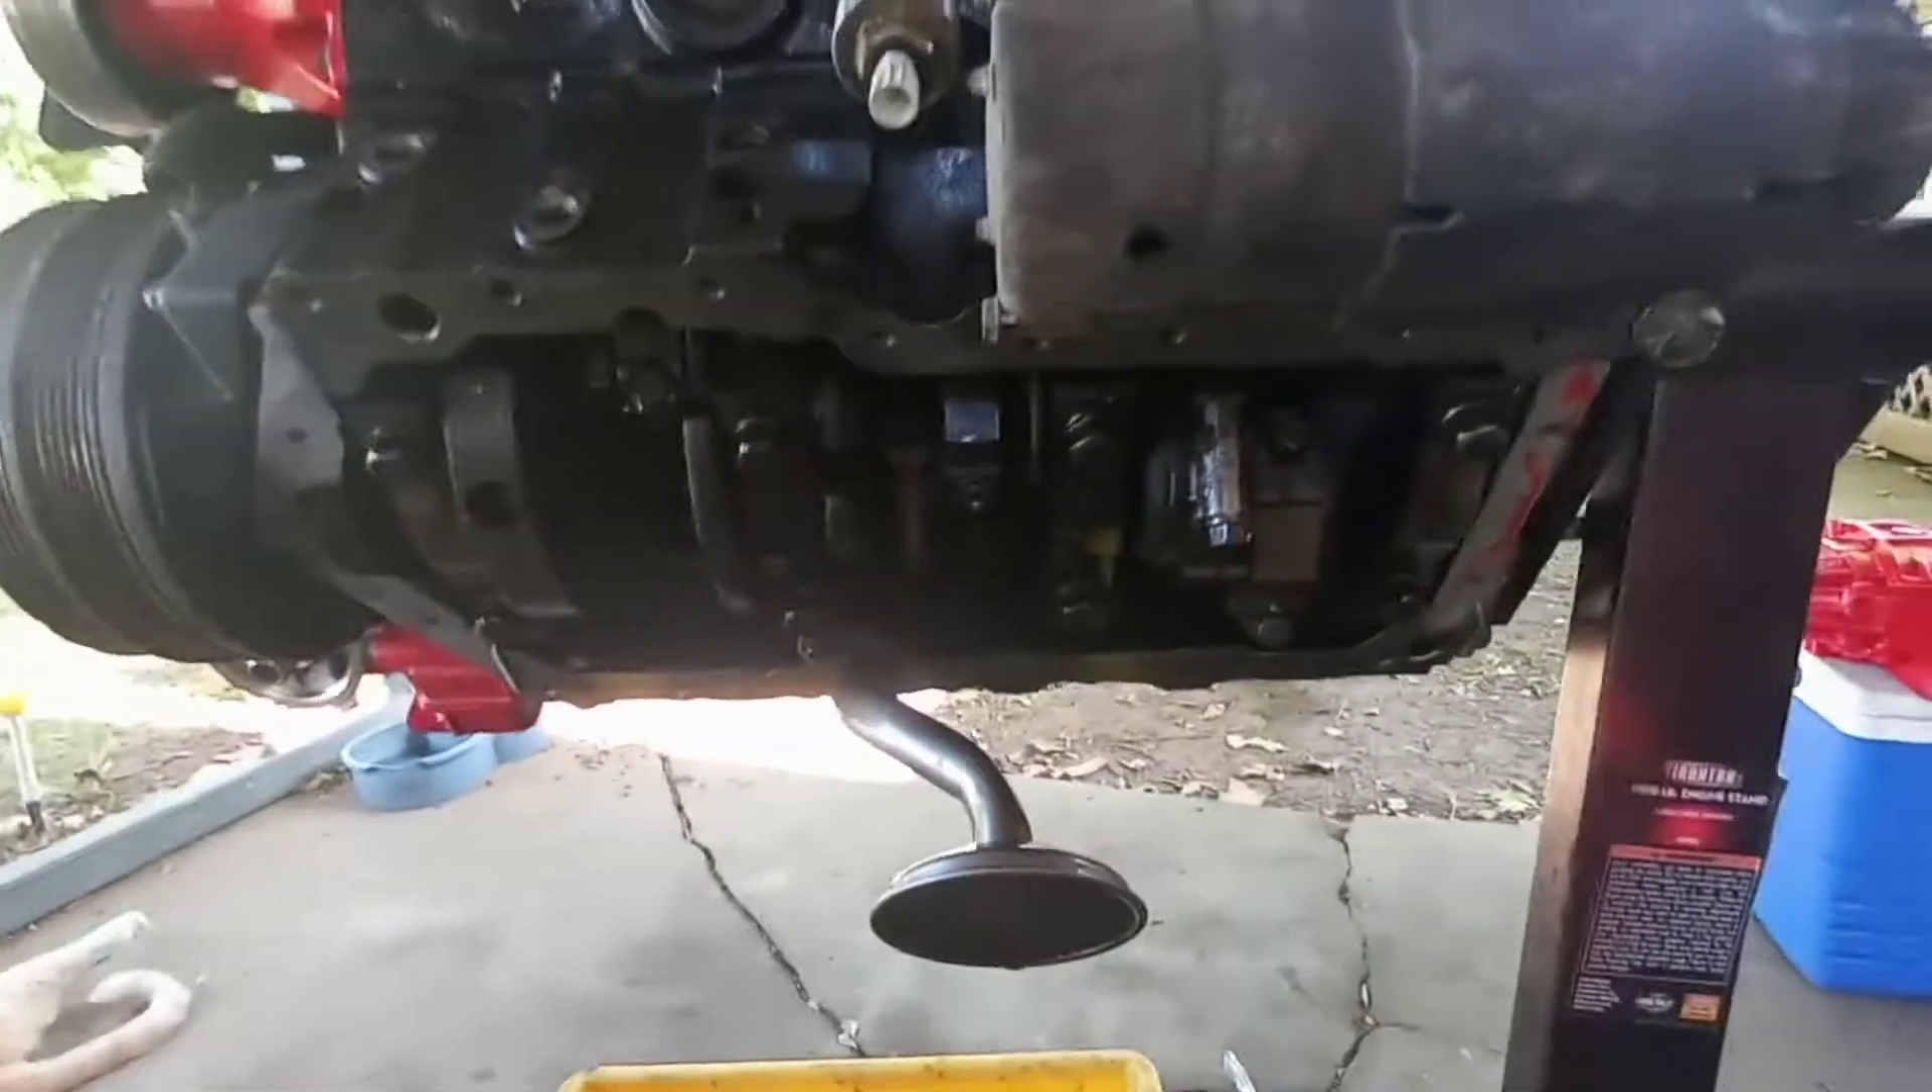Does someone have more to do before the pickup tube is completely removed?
Yes.